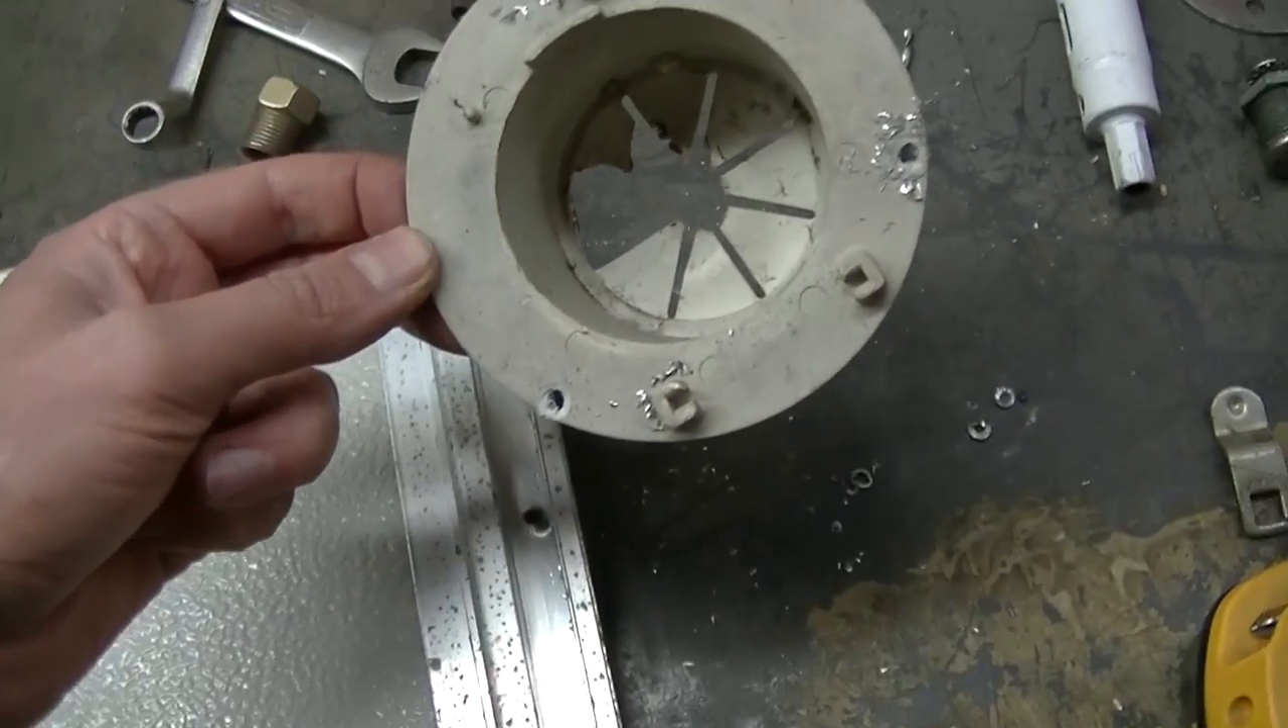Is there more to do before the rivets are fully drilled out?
No.